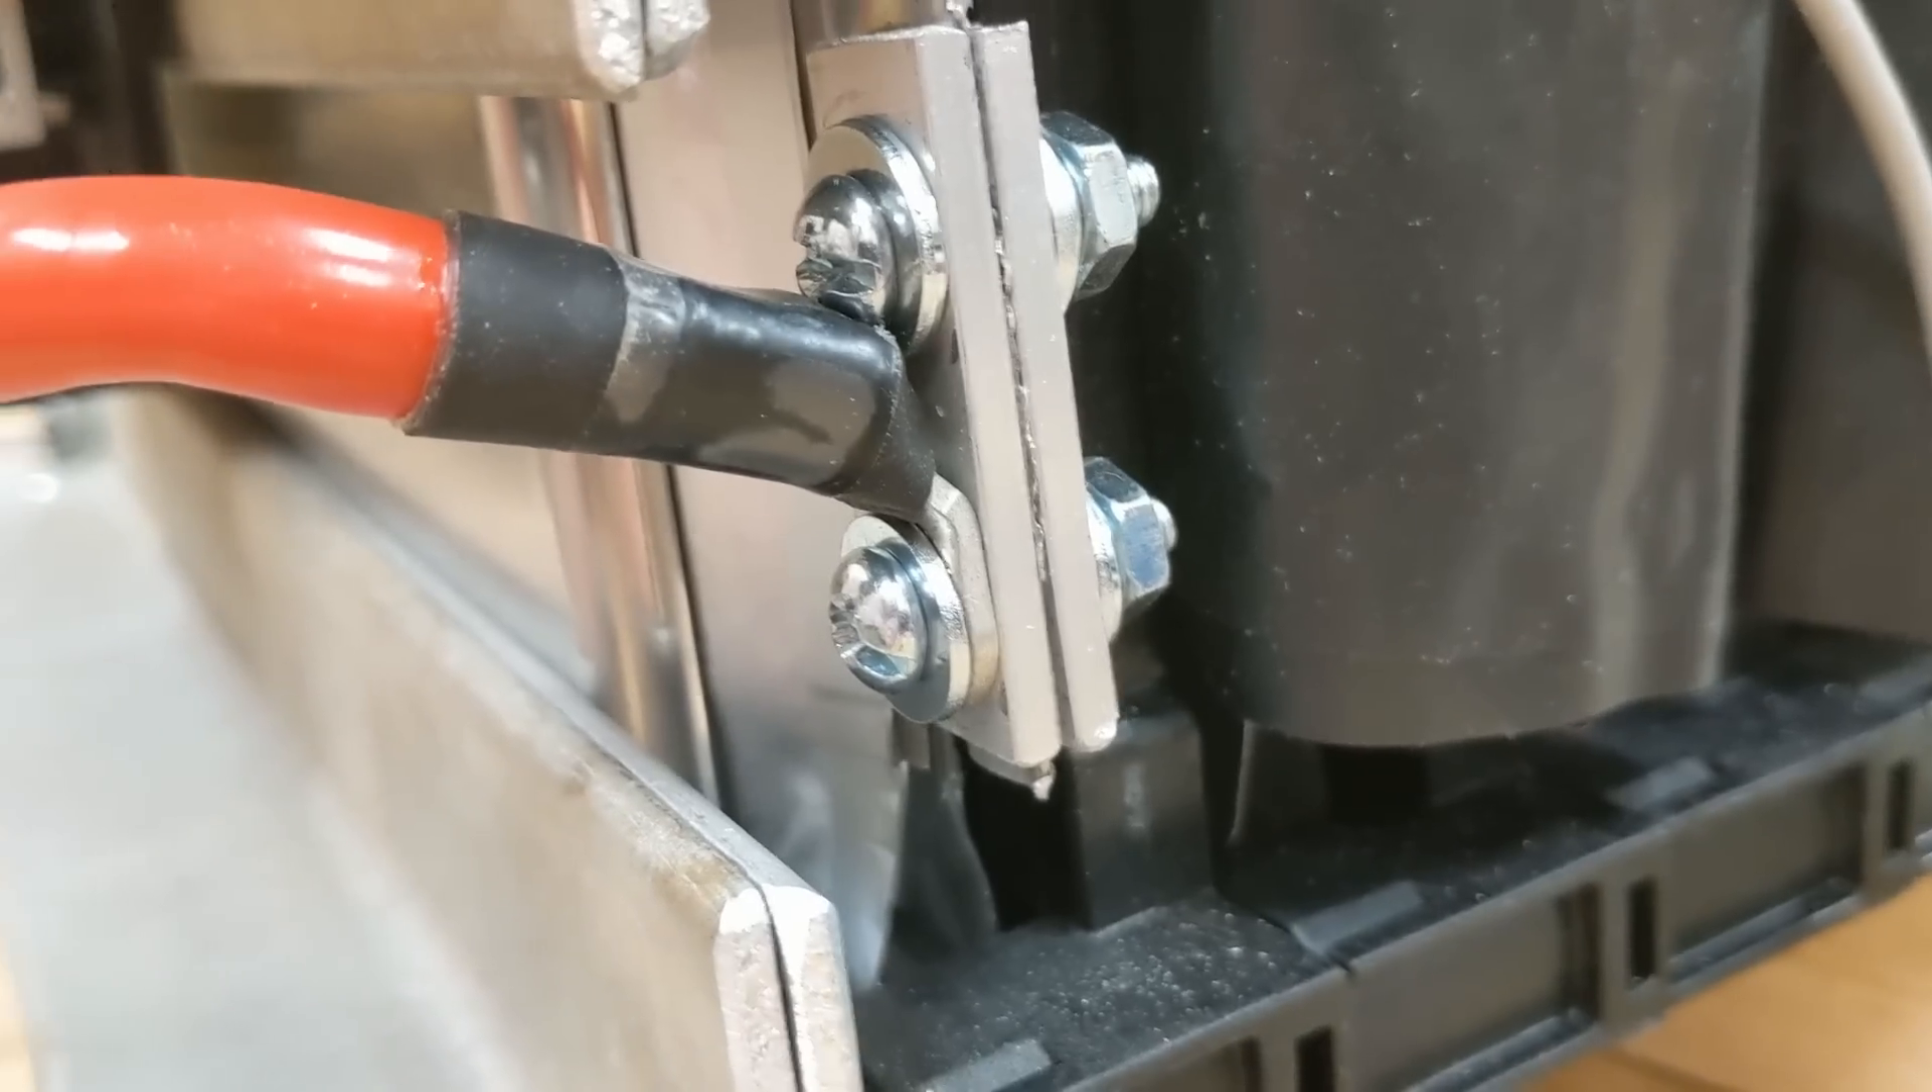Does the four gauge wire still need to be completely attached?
No.